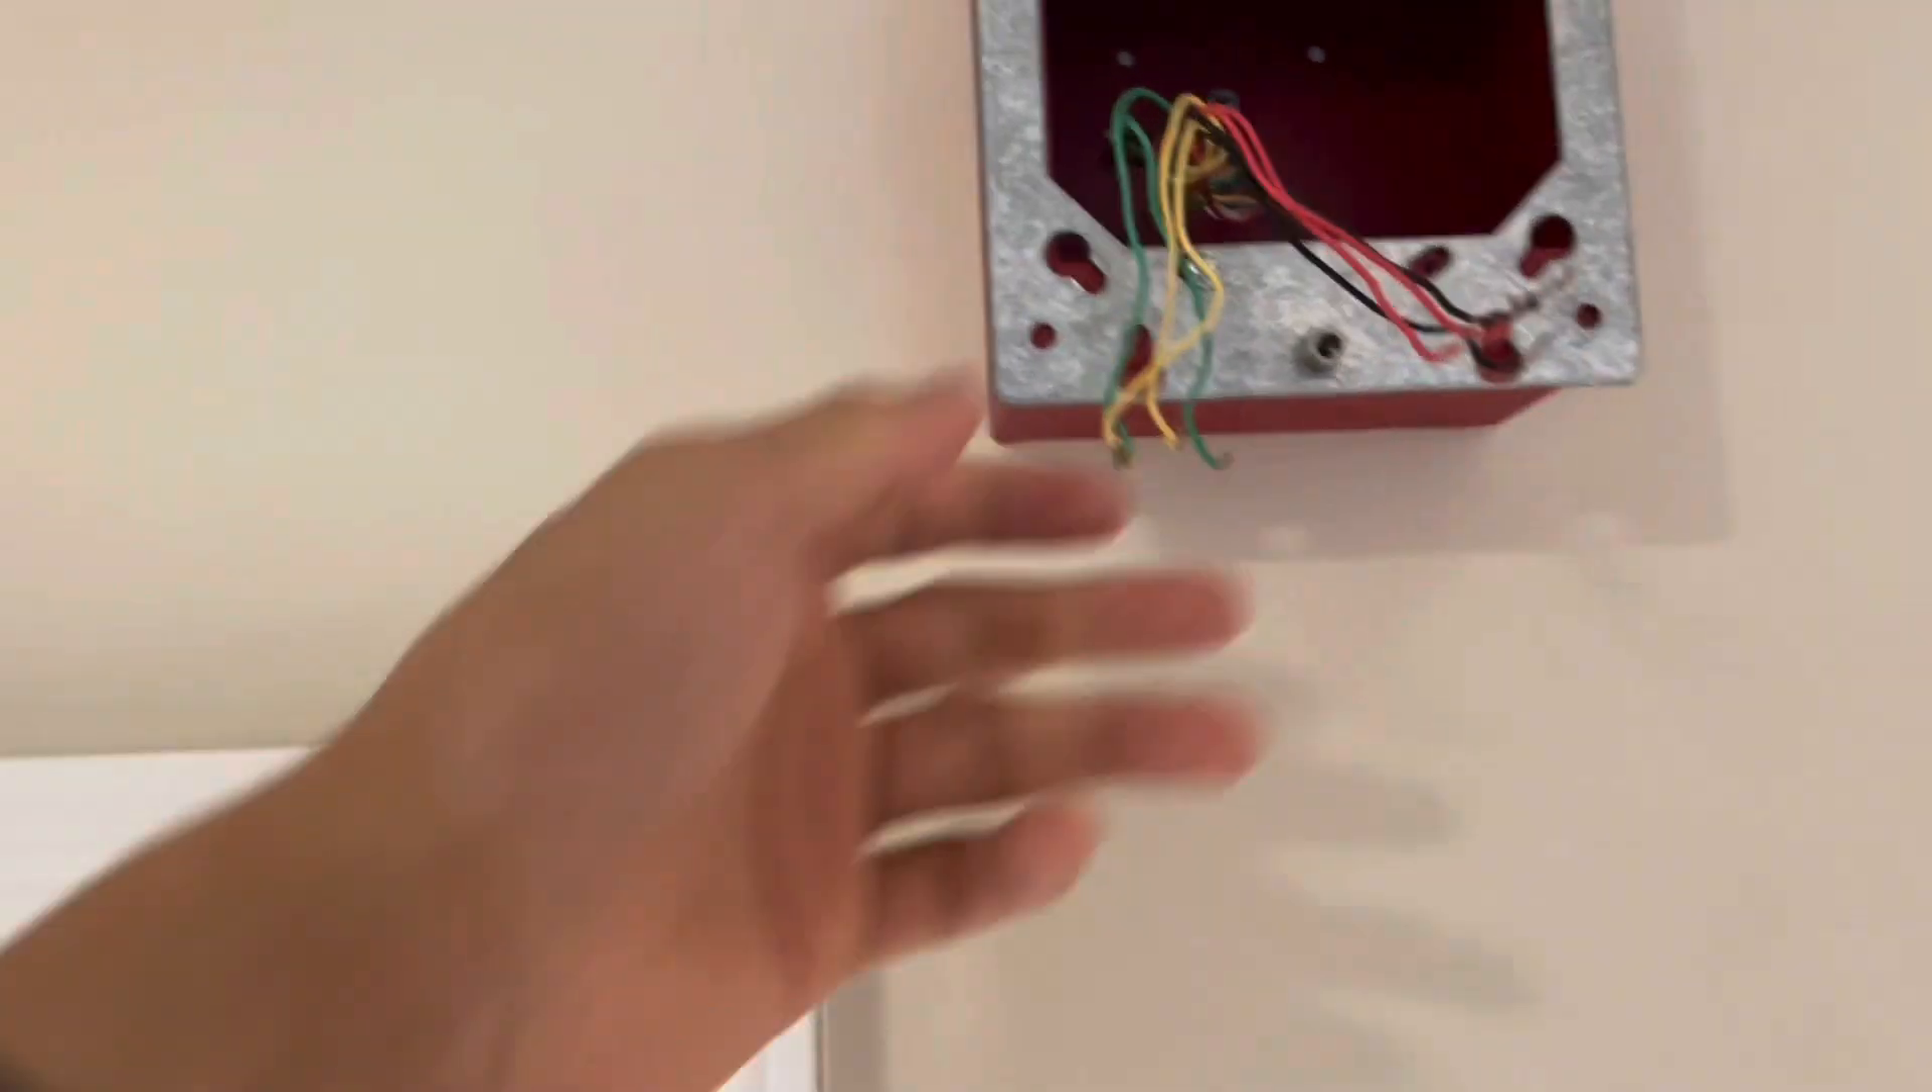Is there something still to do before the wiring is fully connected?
Yes.